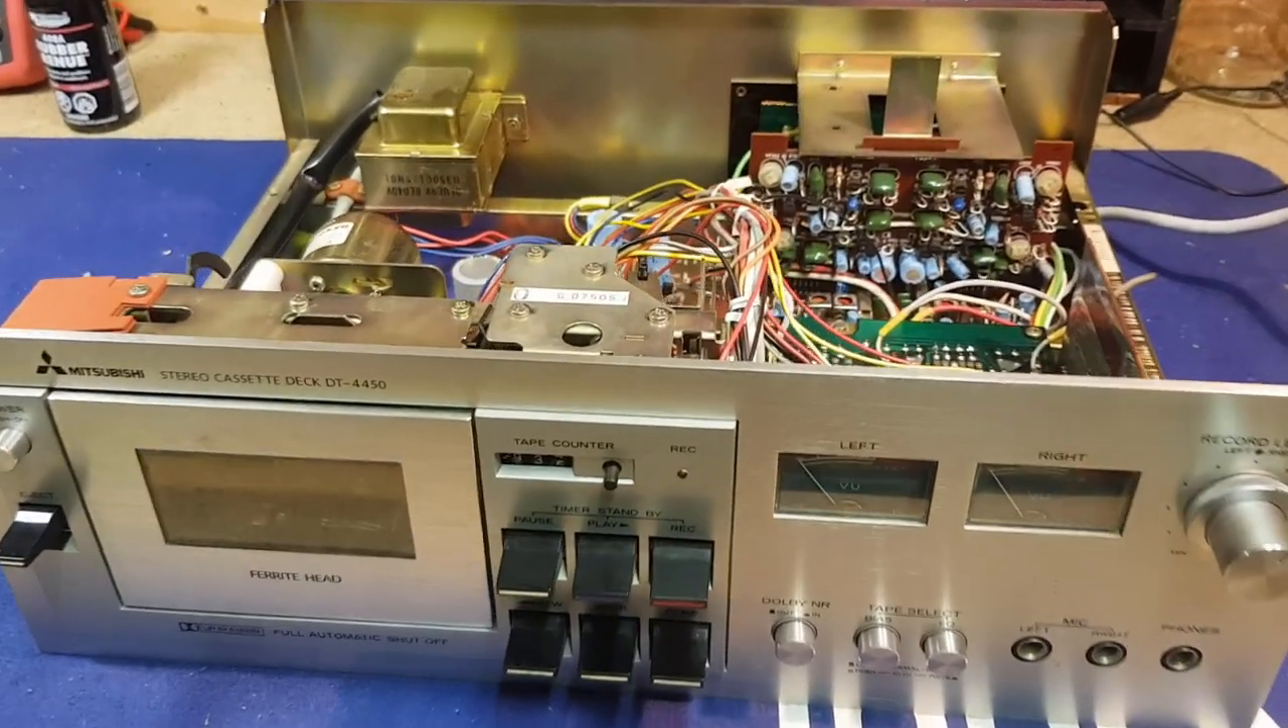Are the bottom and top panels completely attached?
No.